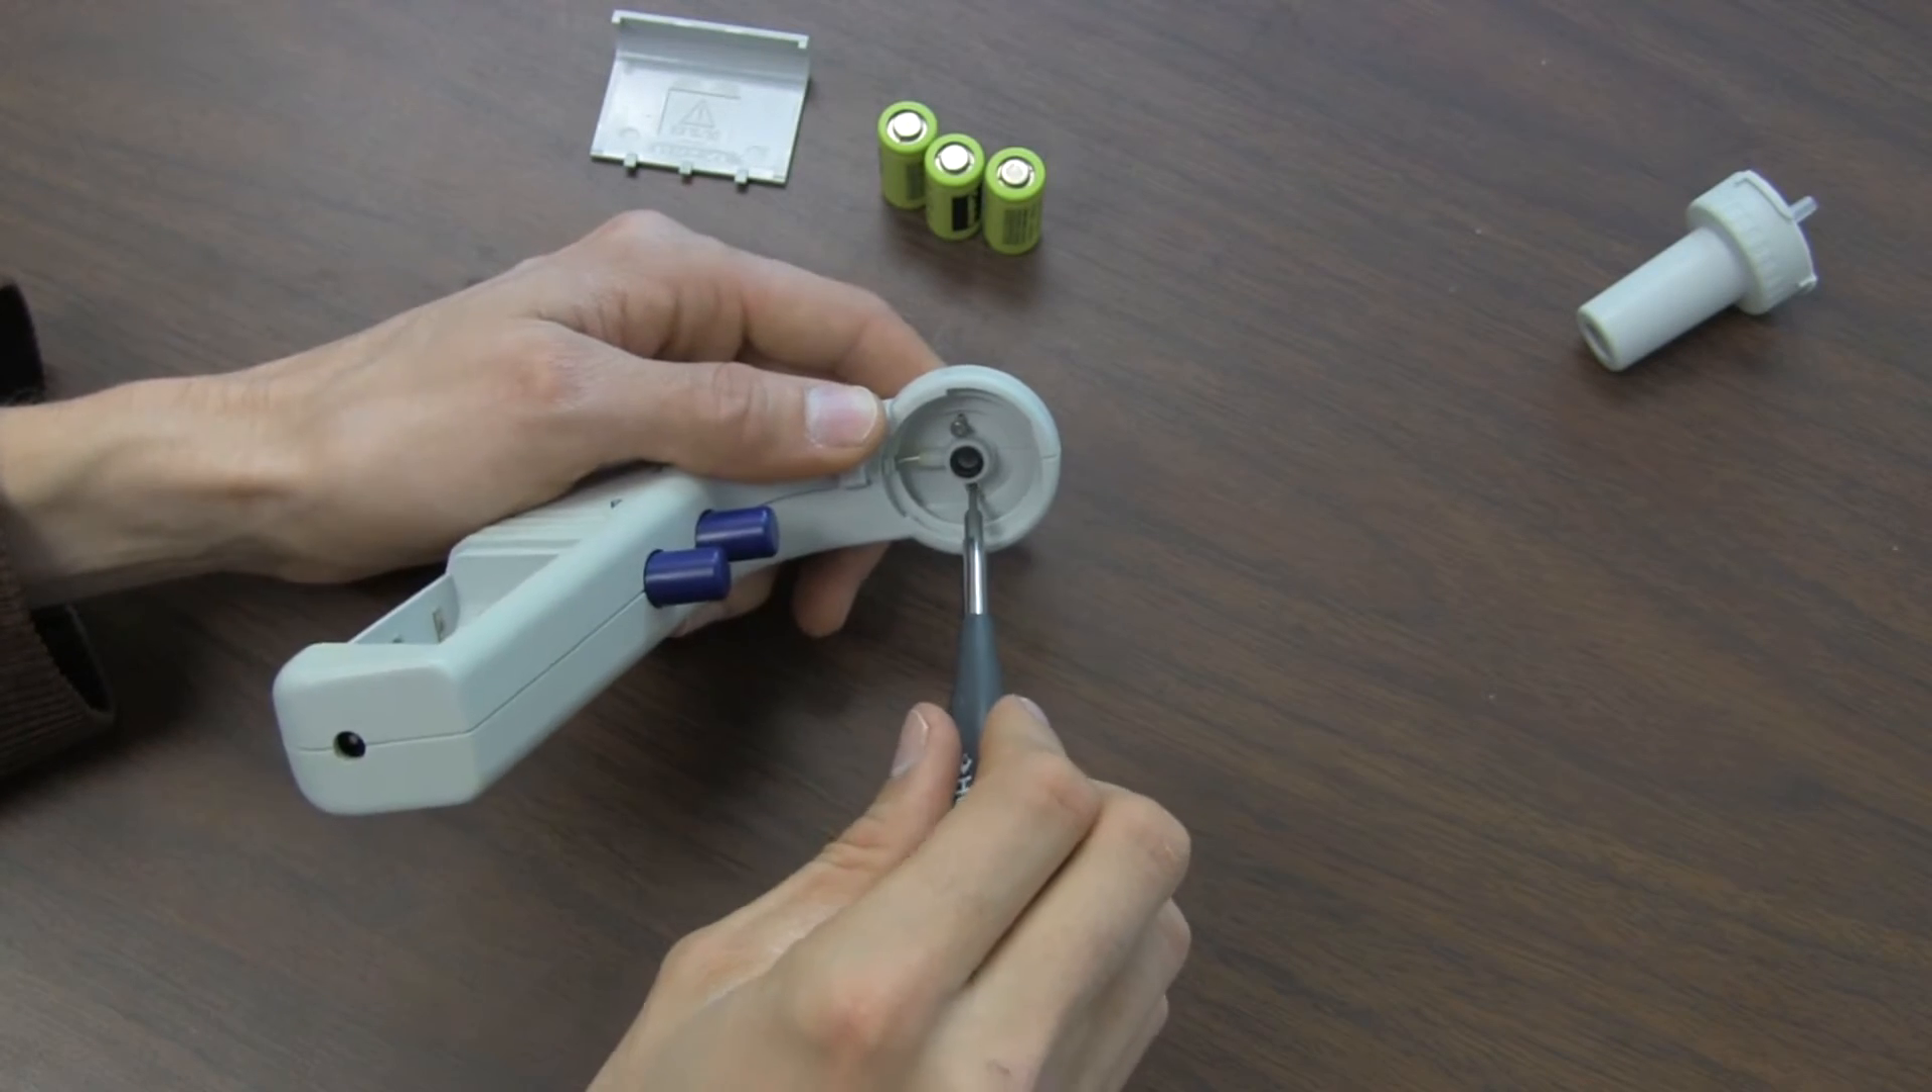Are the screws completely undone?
No.